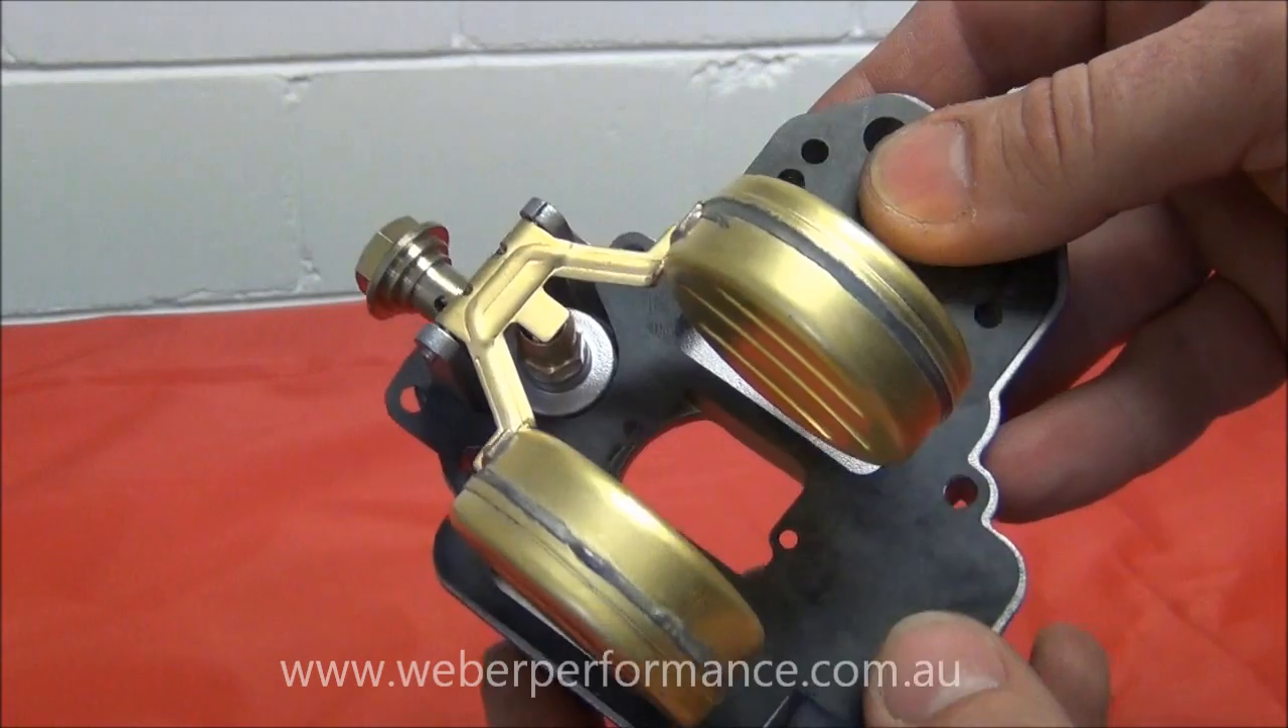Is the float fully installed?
Yes.